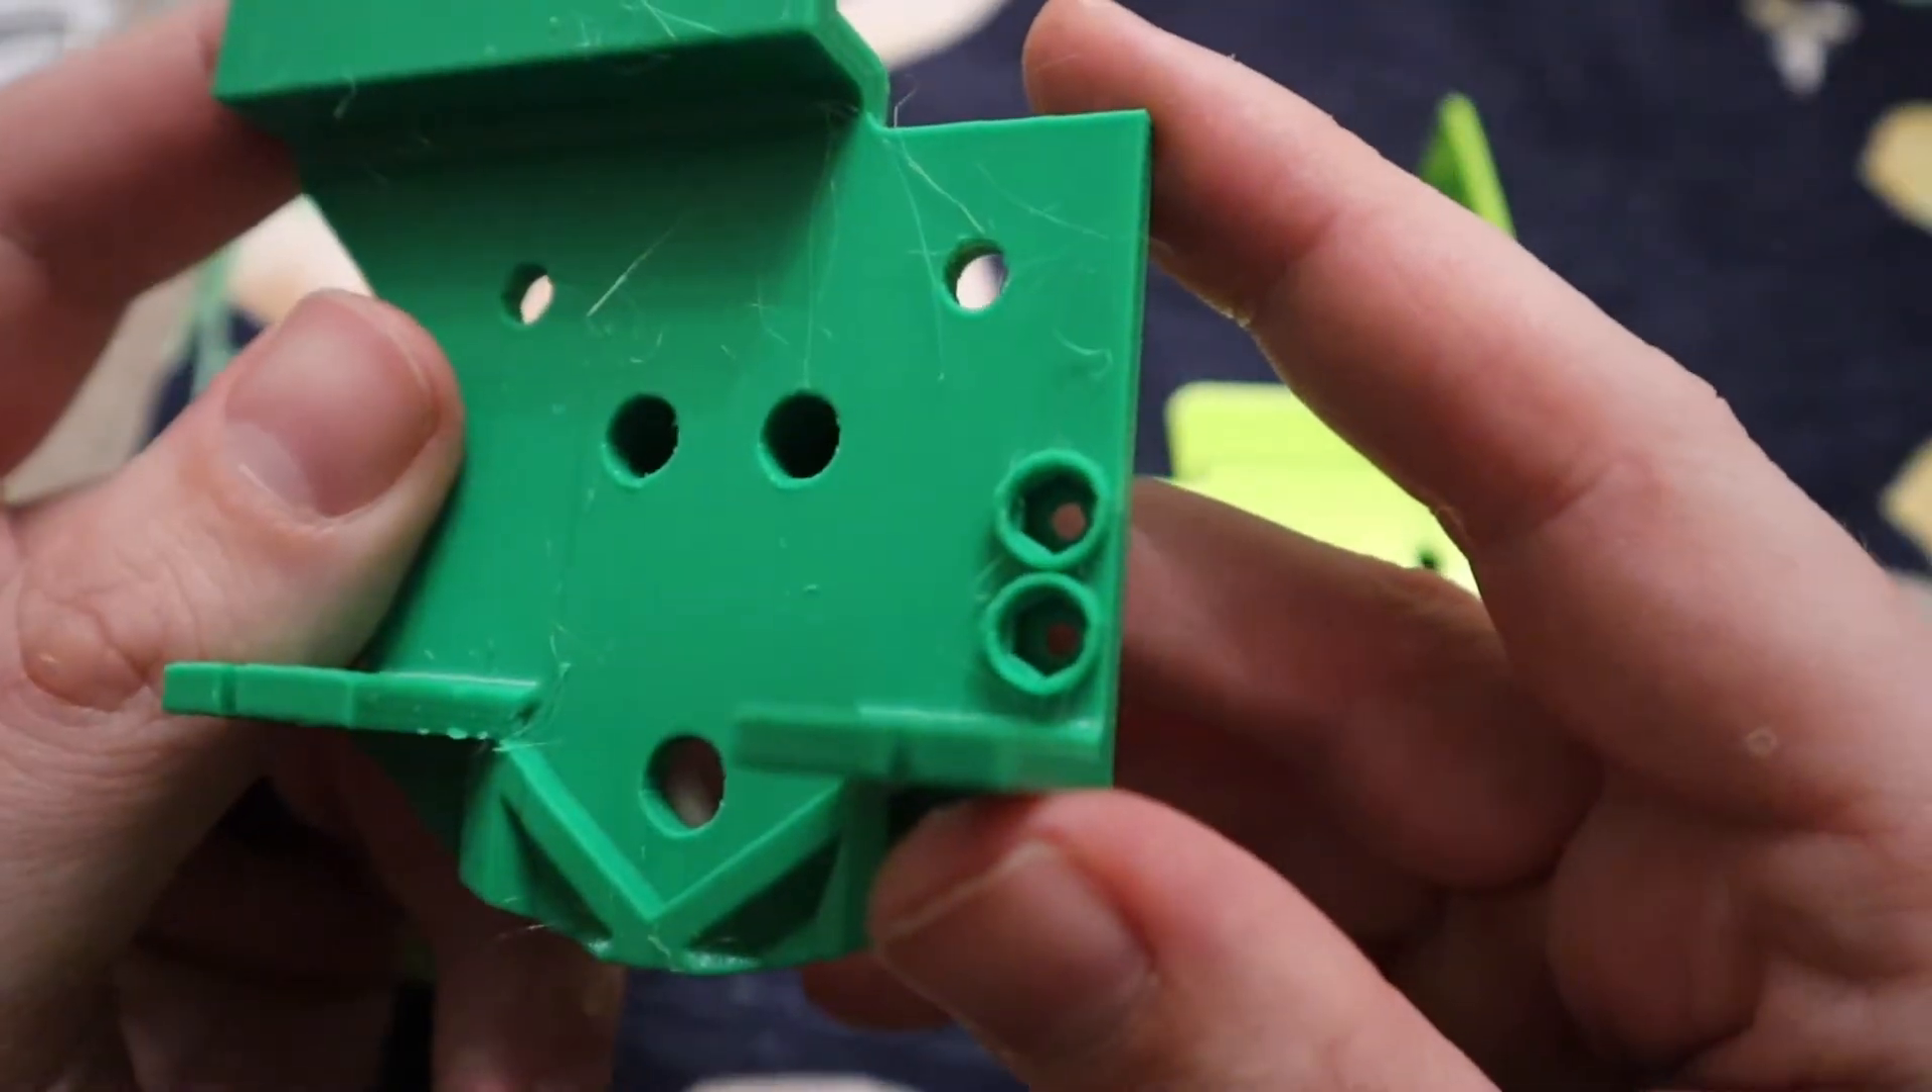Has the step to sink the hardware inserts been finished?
No.